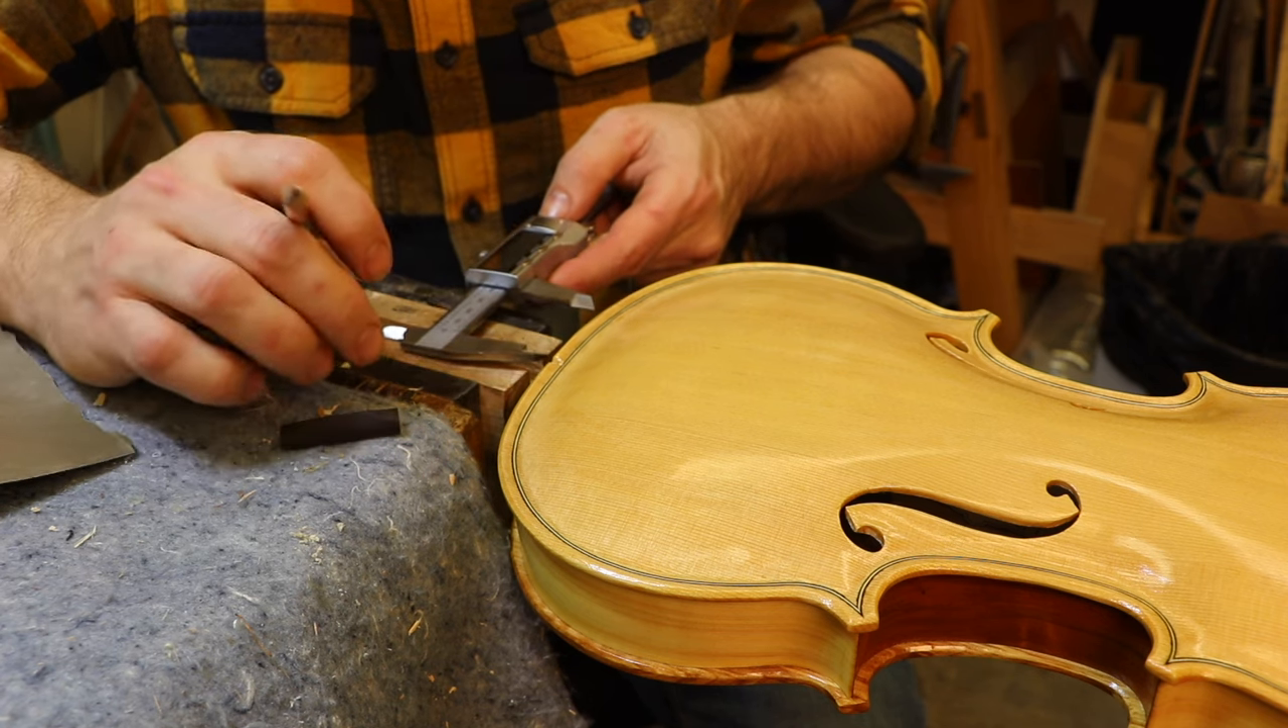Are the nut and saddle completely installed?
No.